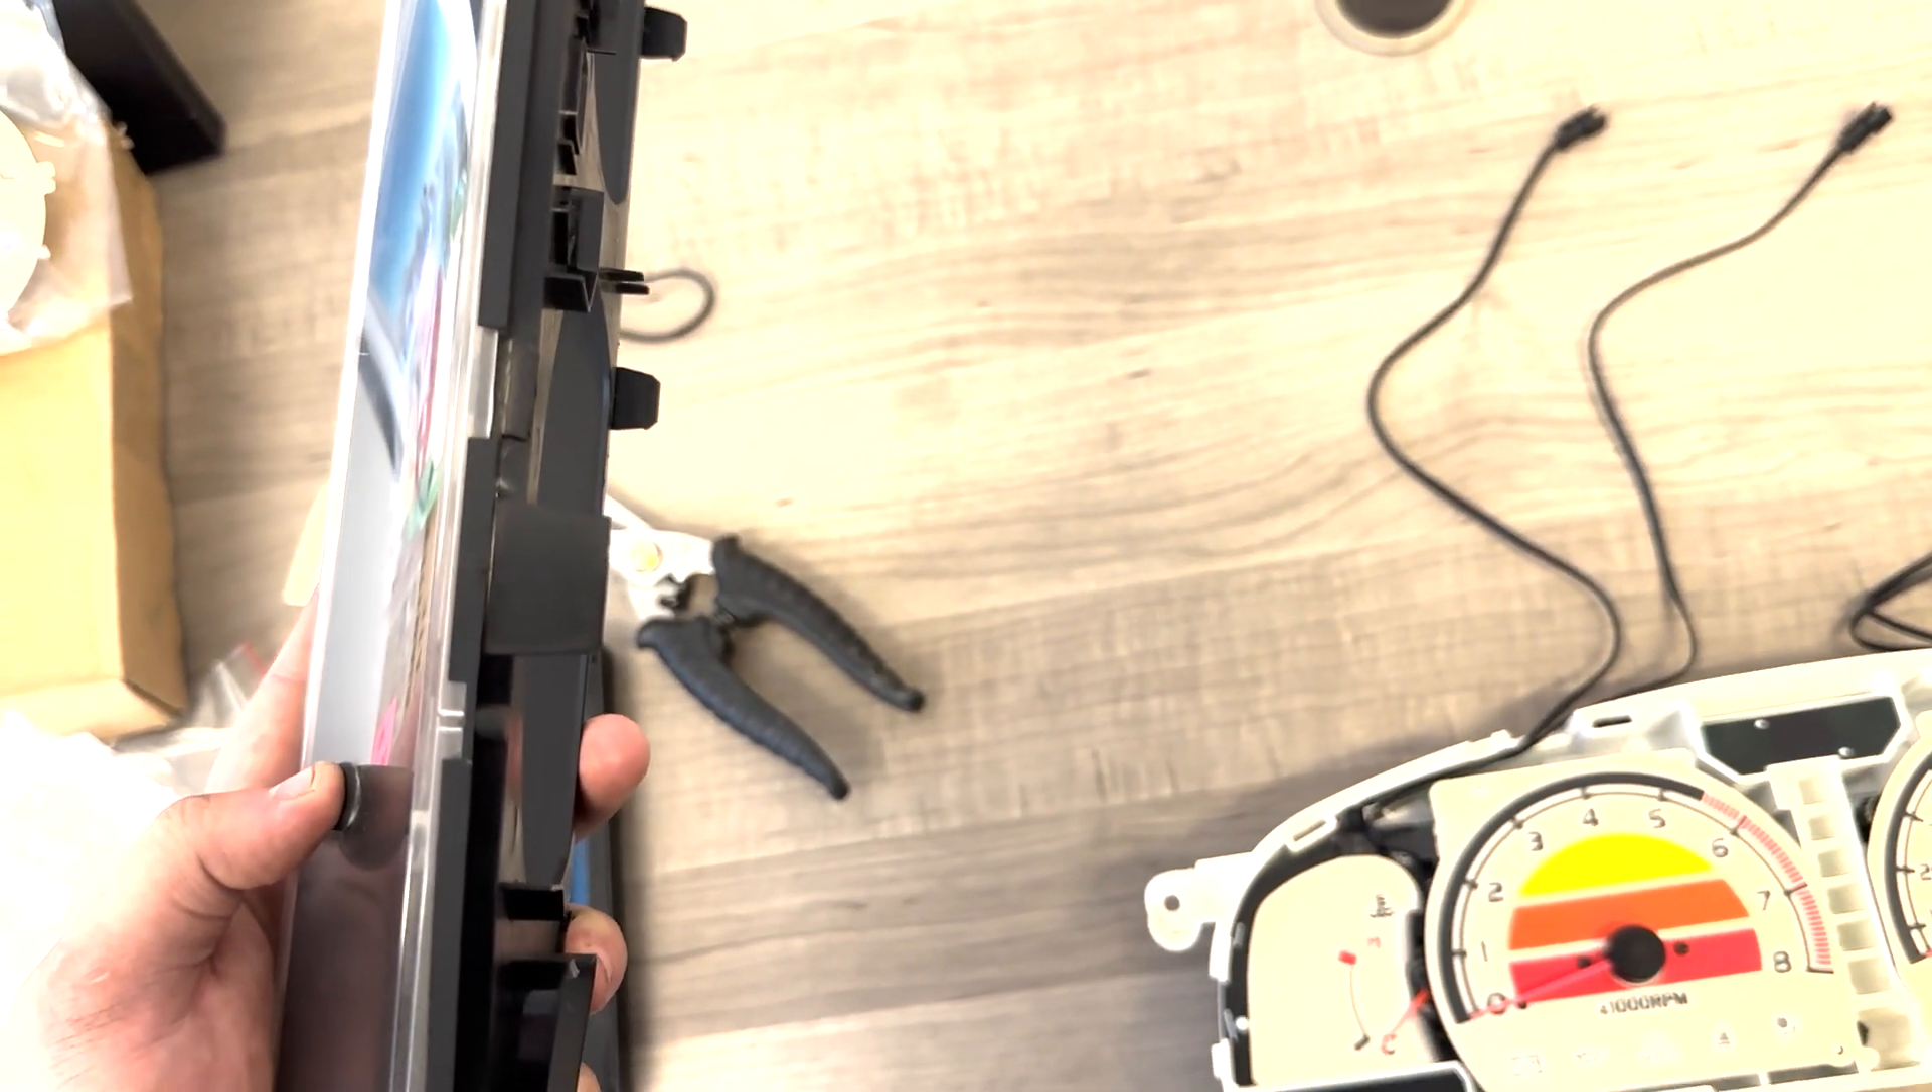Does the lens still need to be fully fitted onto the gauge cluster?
Yes.